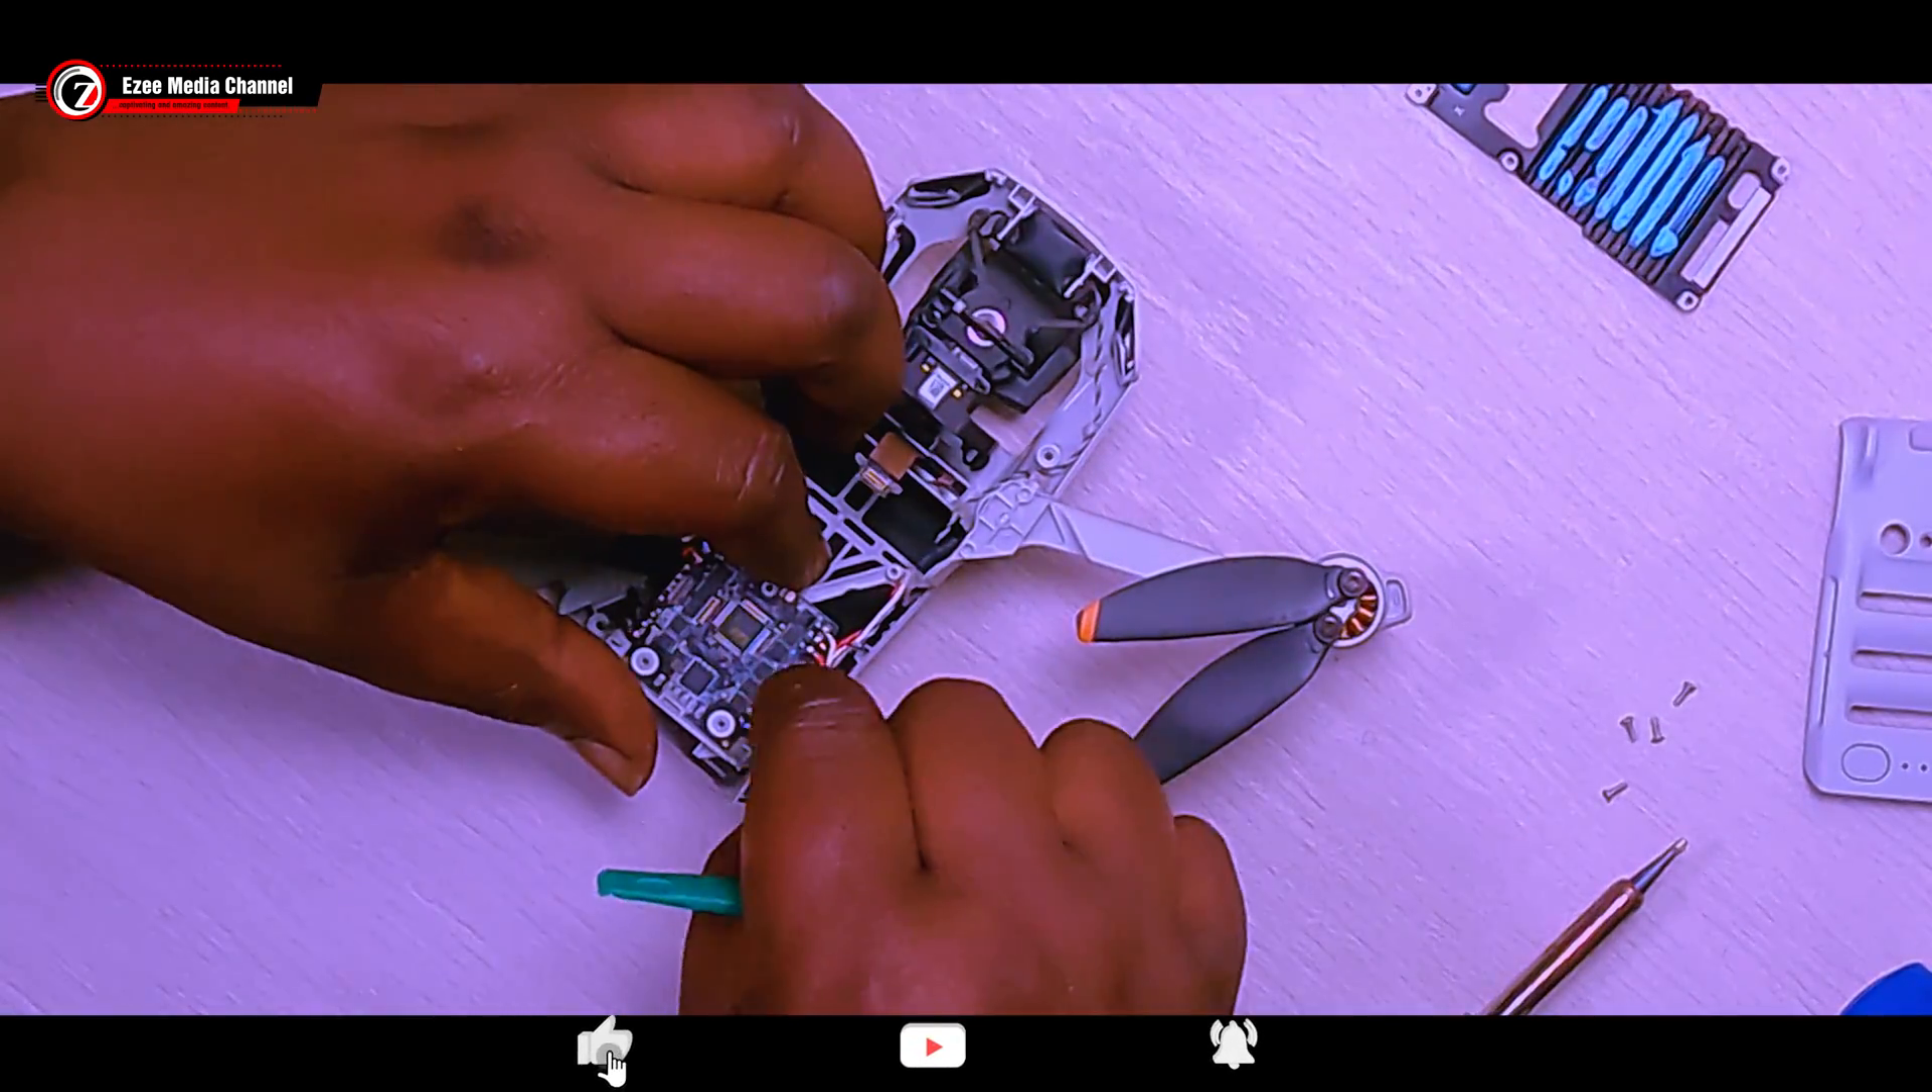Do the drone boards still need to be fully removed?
Yes.